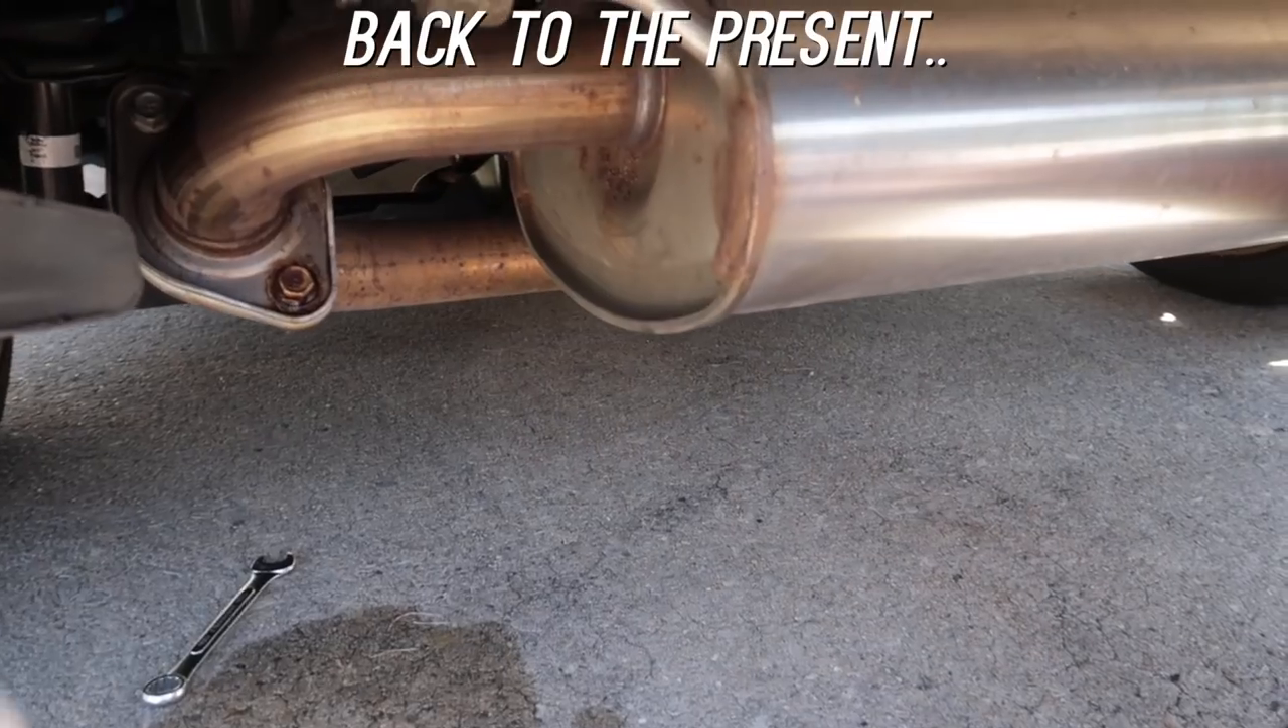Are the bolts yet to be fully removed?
Yes.